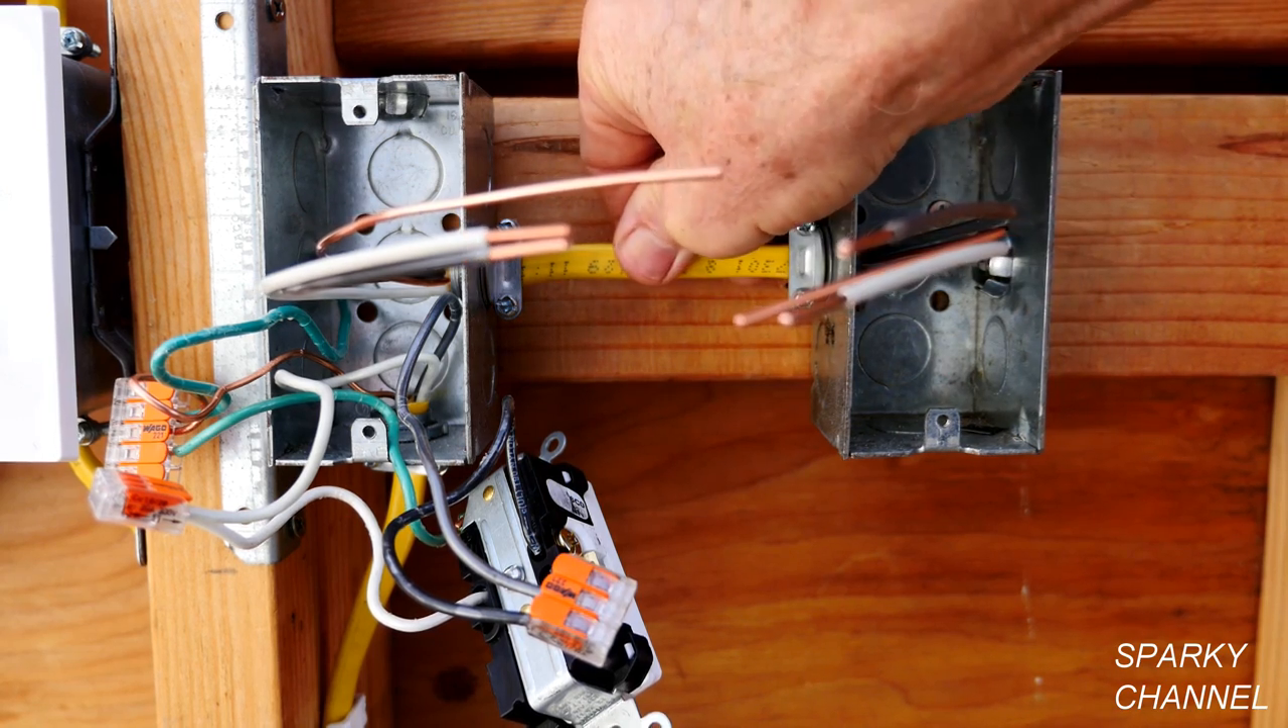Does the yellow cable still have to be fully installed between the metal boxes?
No.